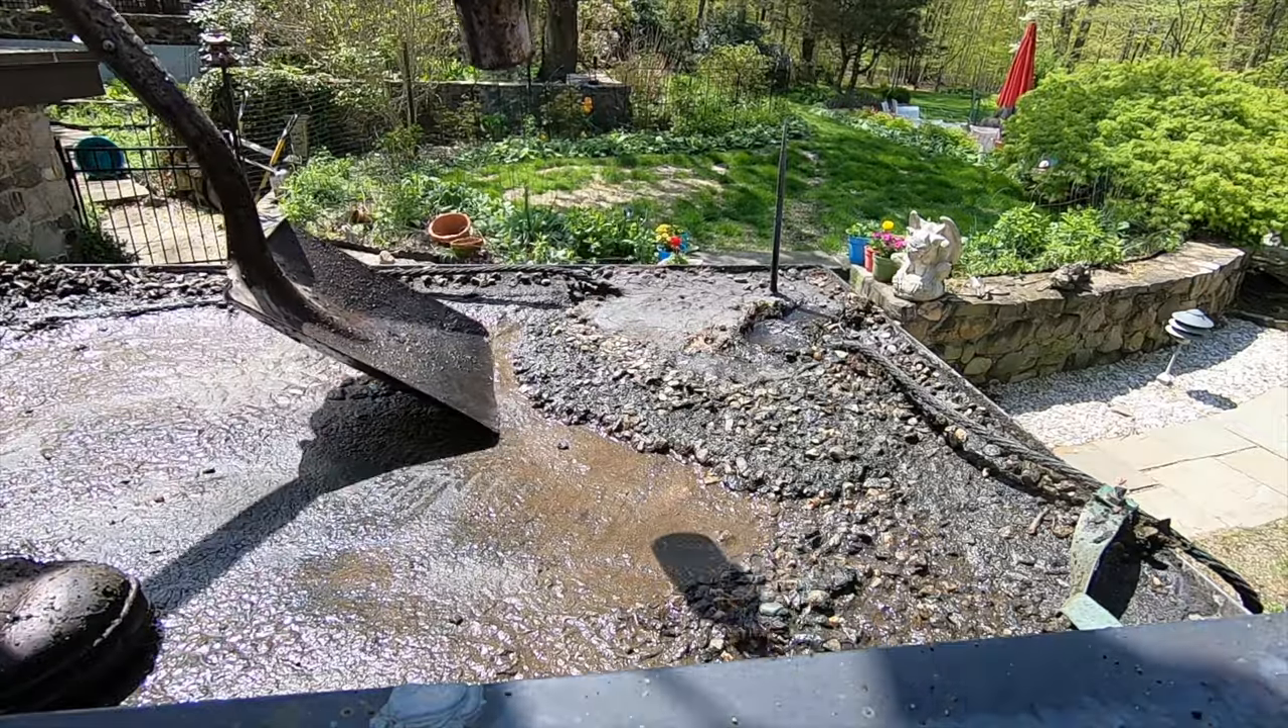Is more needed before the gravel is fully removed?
Yes.